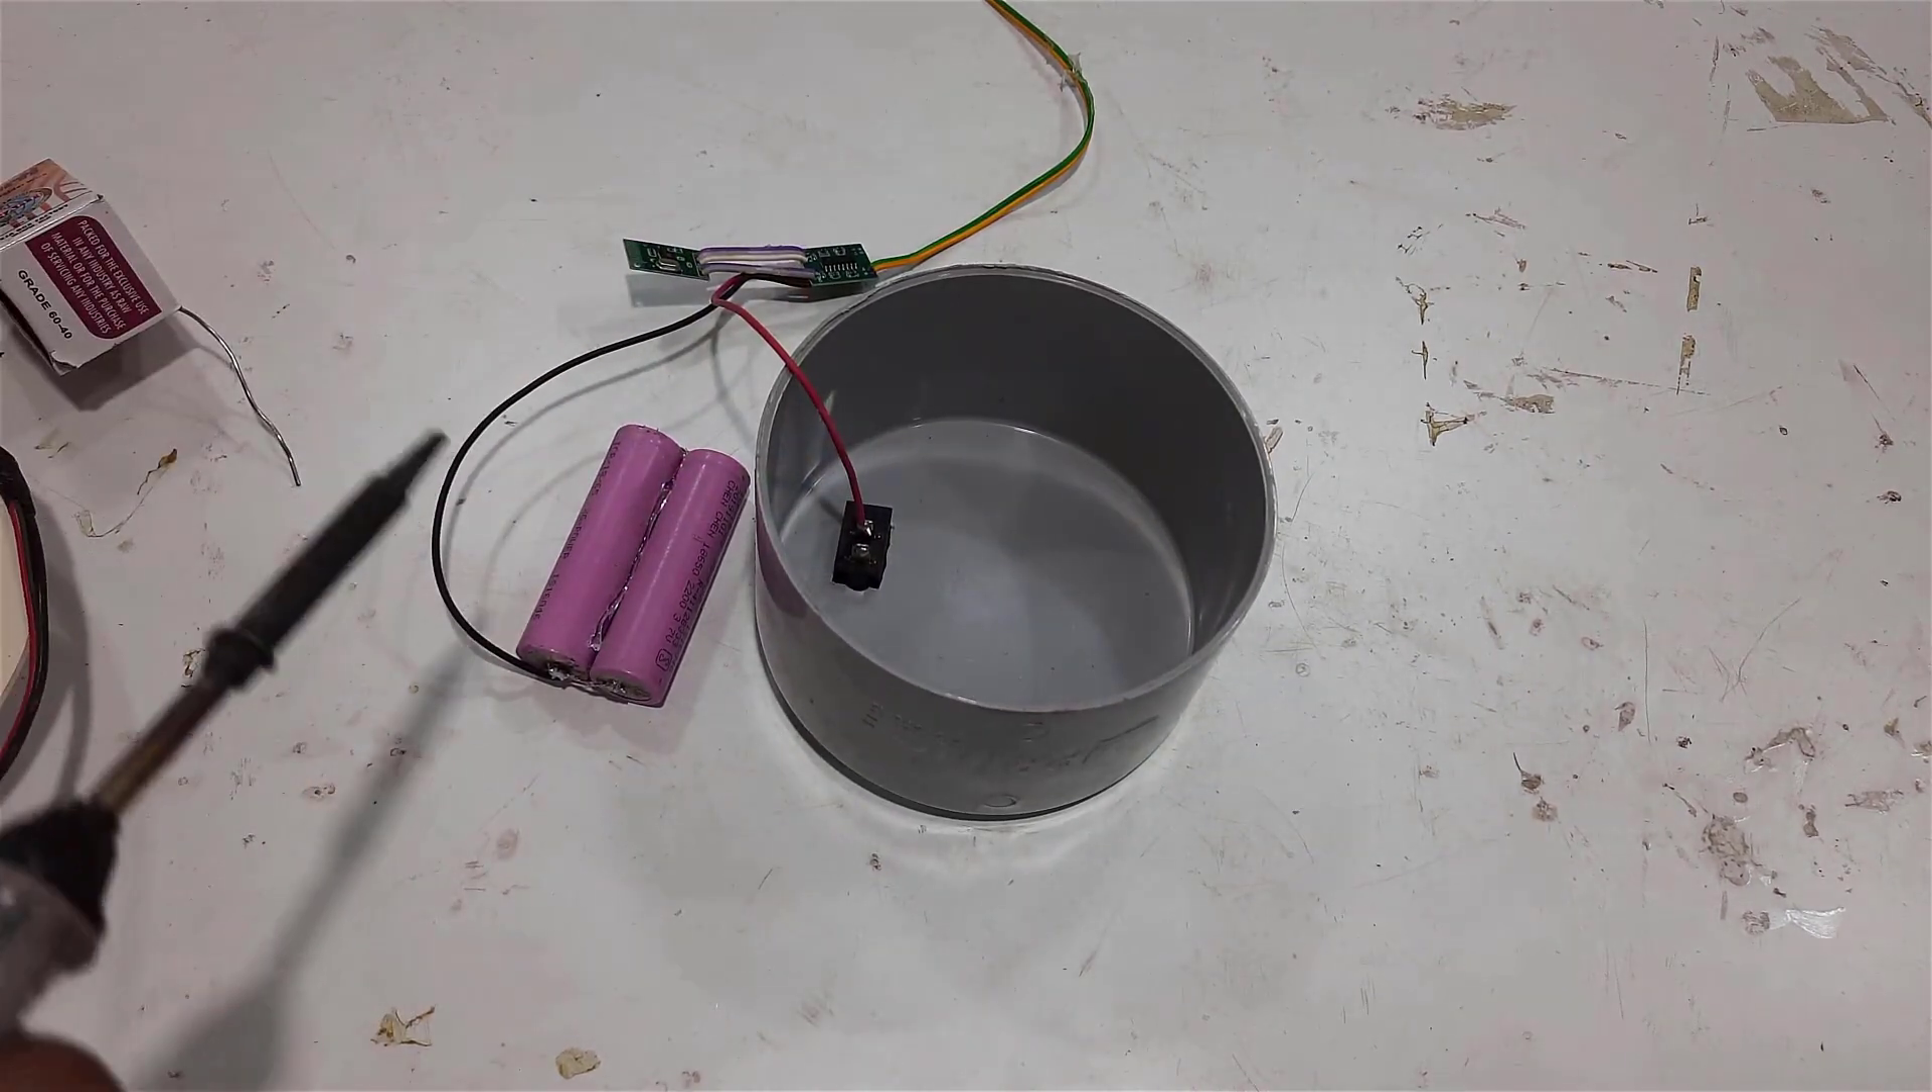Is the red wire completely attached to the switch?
Yes.